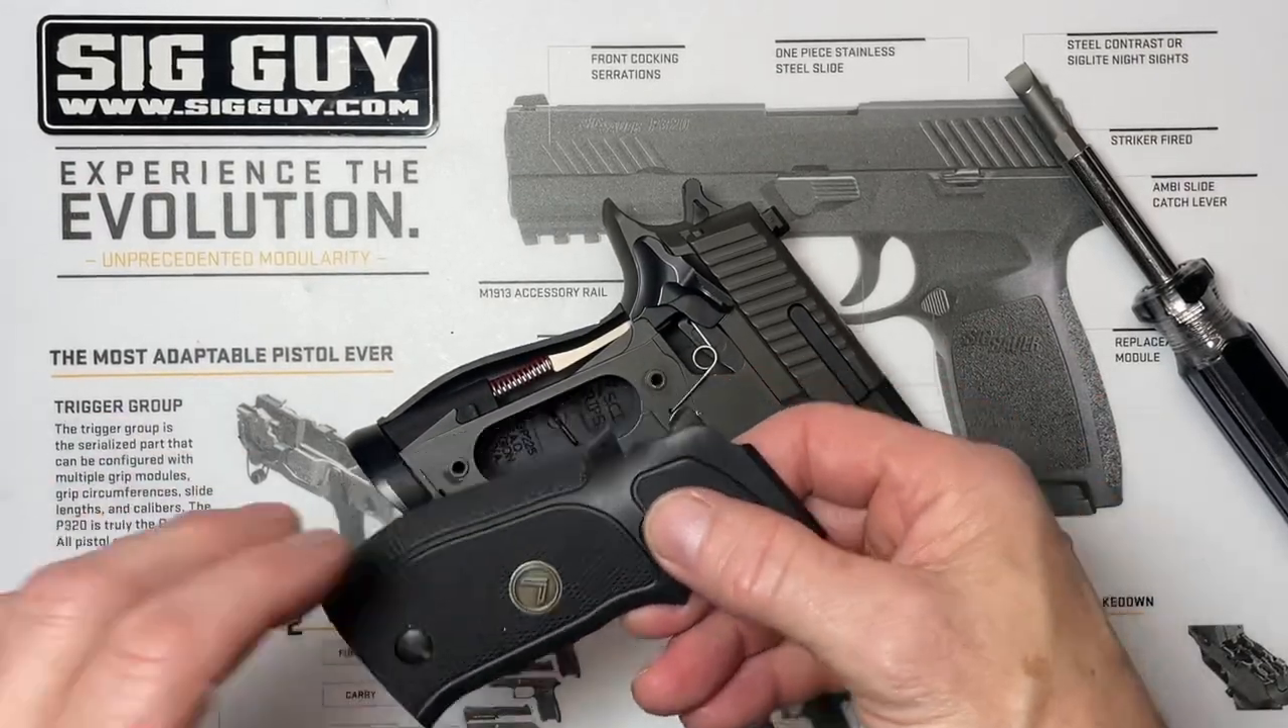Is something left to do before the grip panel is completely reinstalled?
Yes.